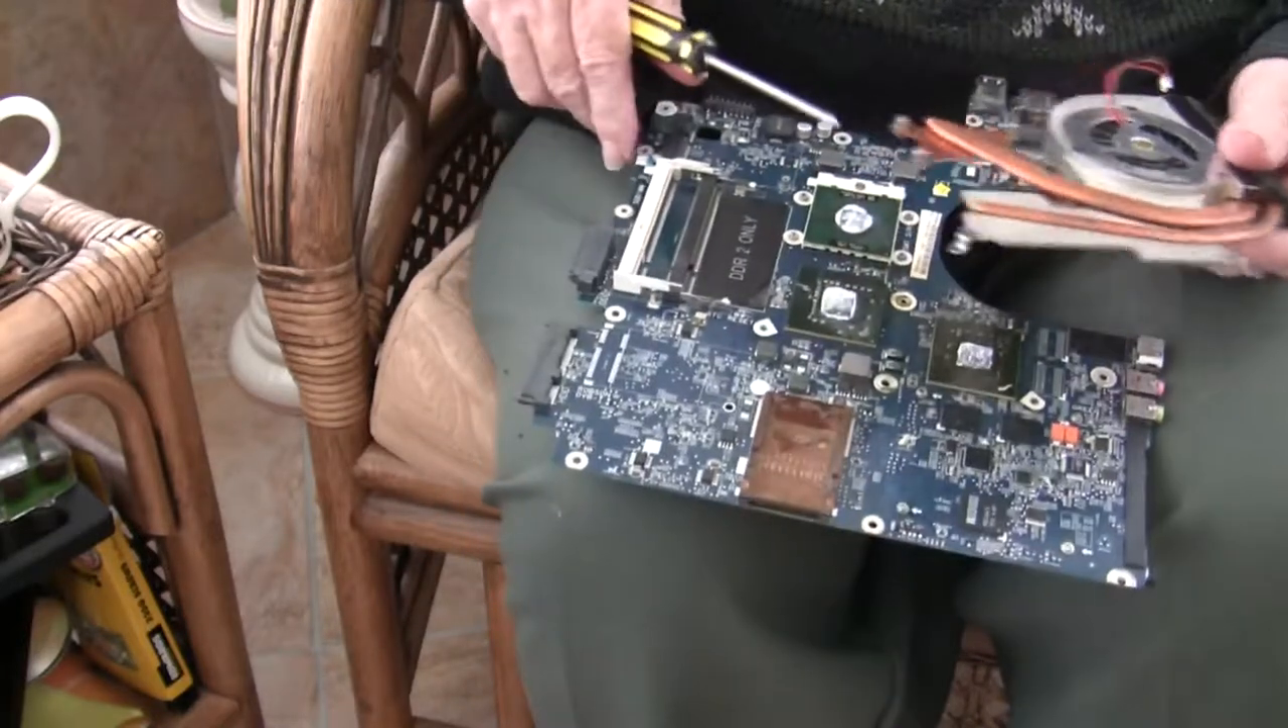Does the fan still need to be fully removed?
No.